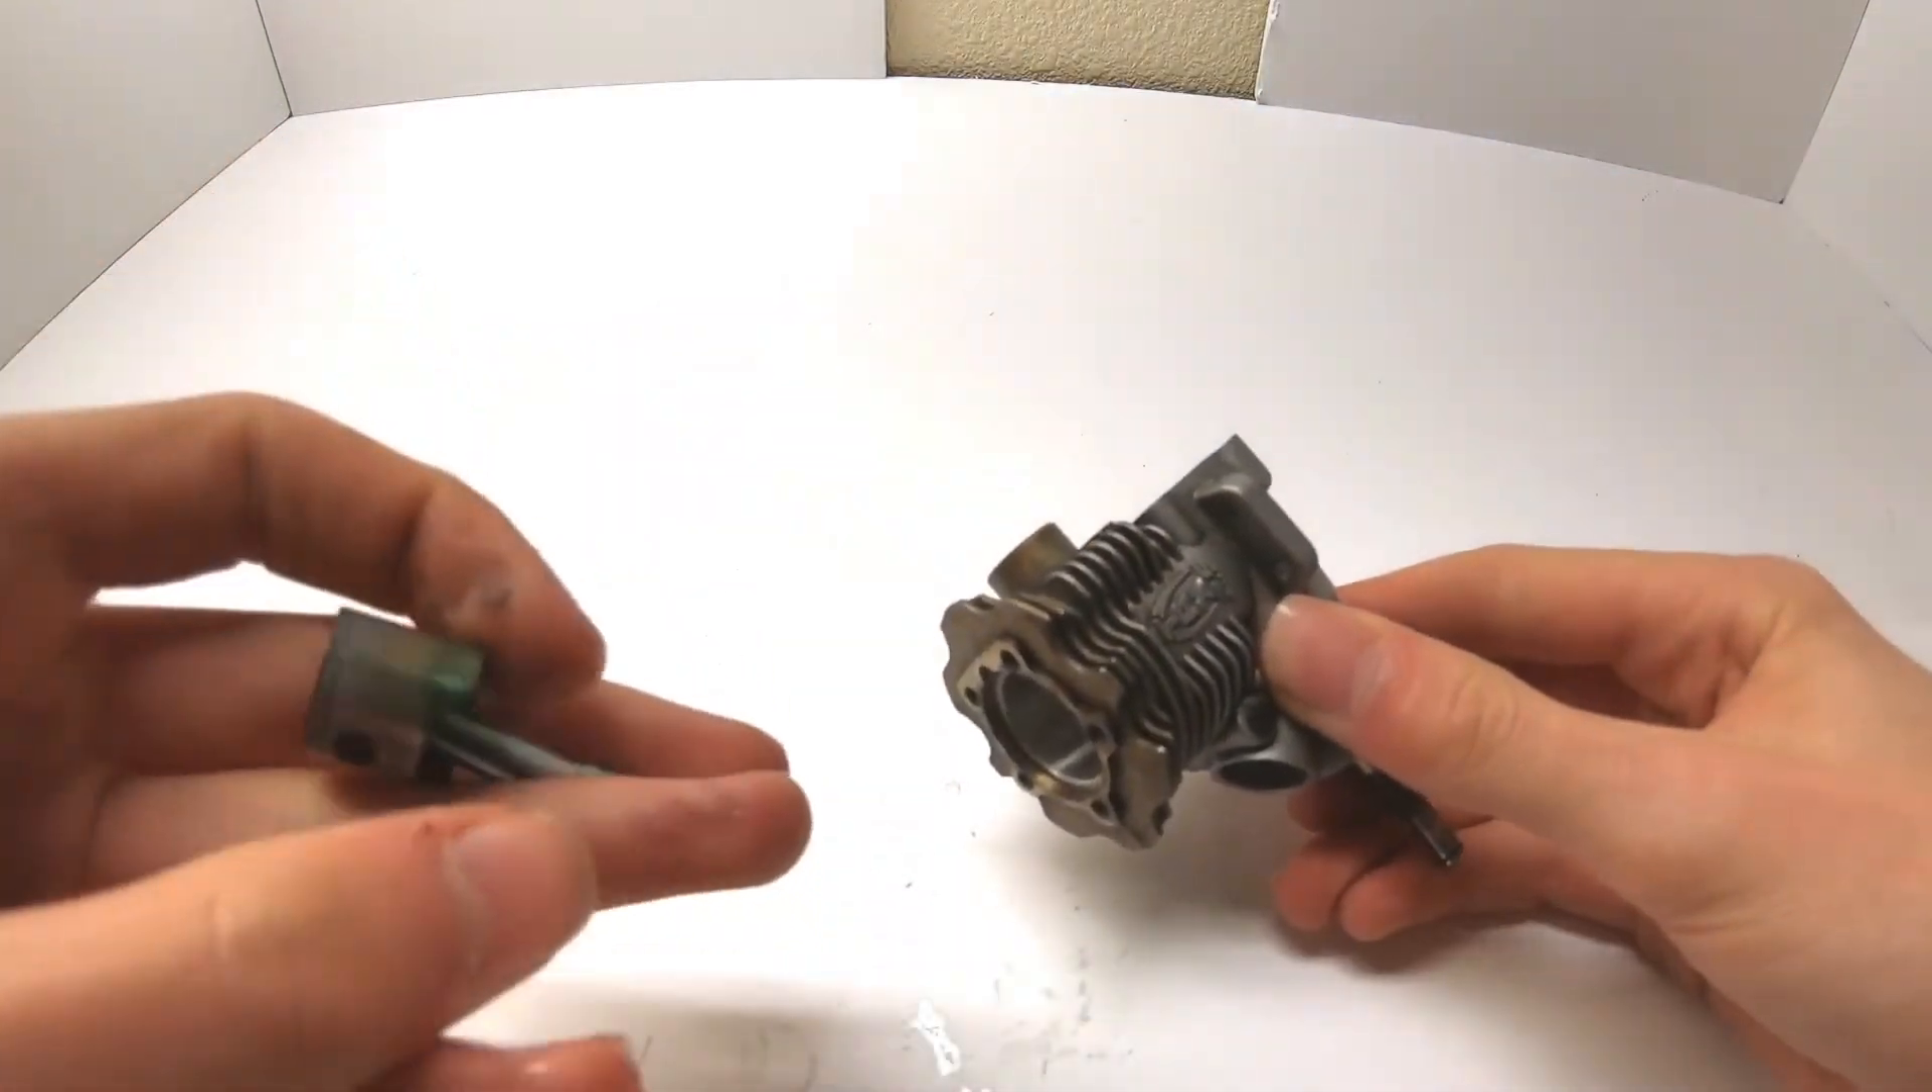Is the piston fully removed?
Yes.